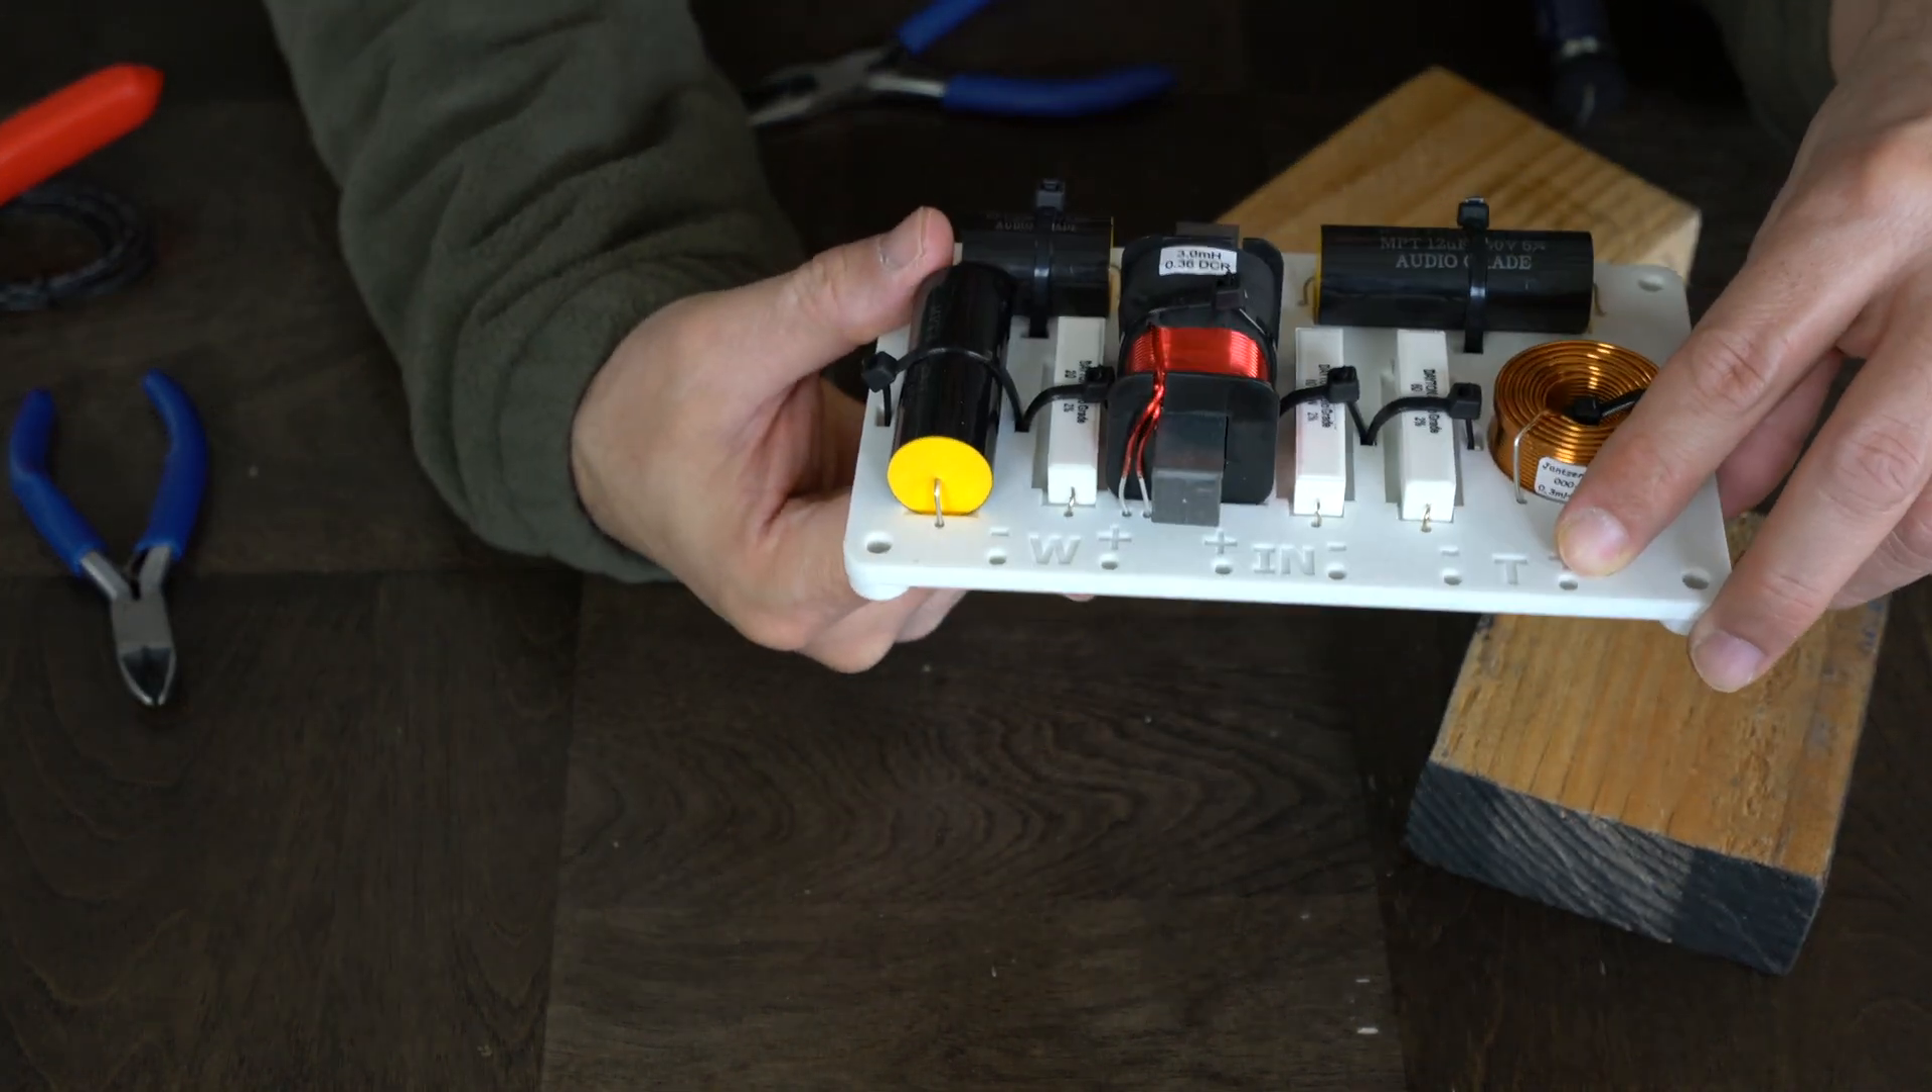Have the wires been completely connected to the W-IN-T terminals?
No.